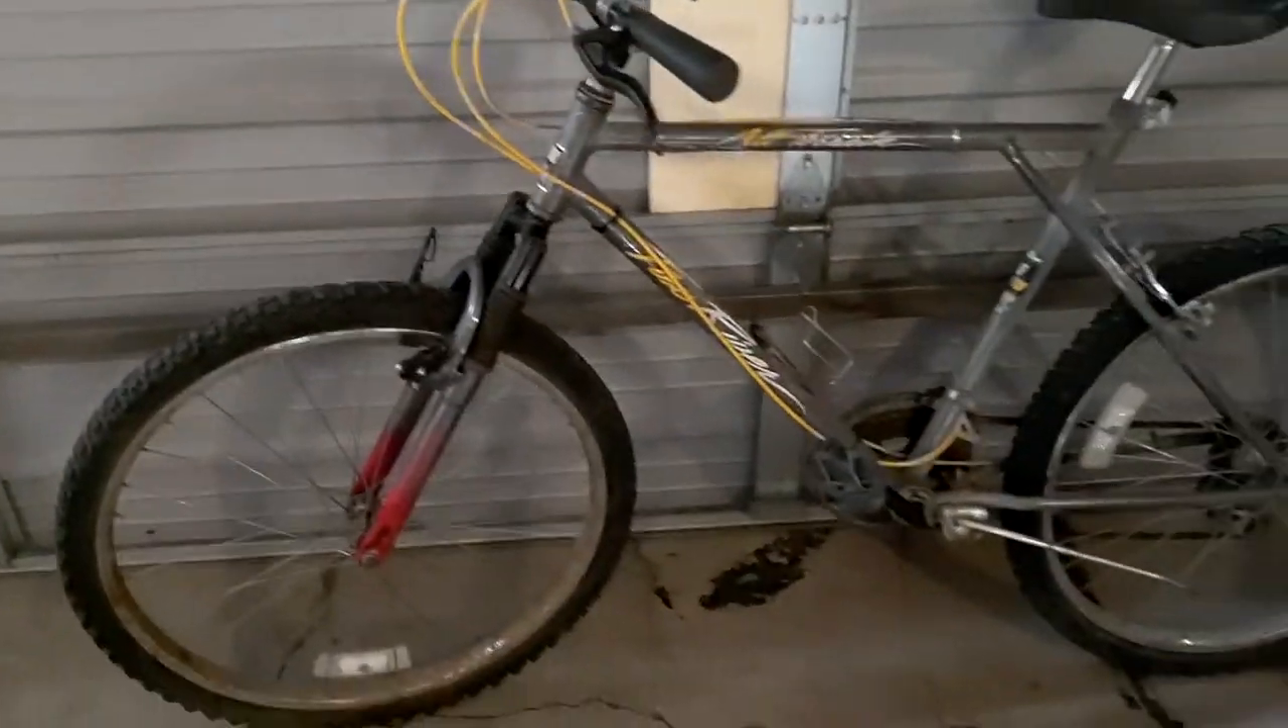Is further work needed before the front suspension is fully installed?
No.